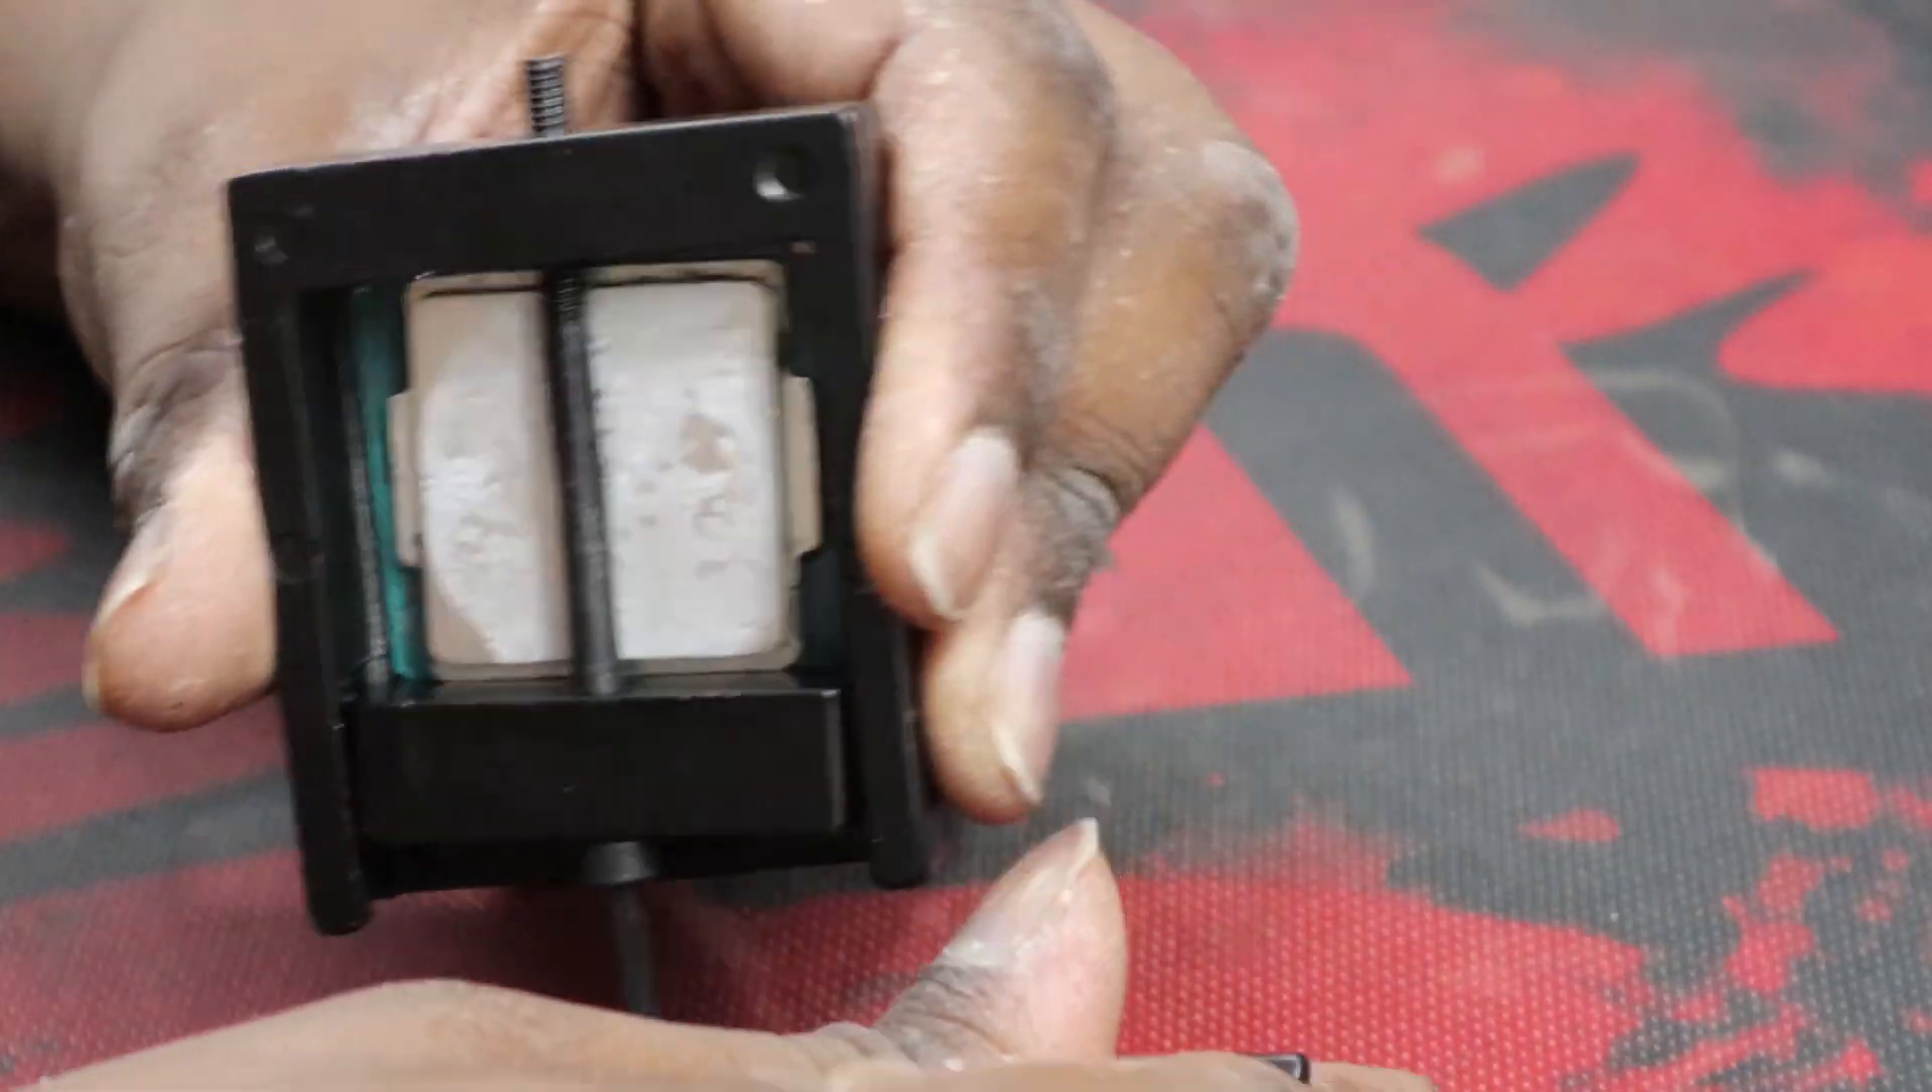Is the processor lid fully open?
No.